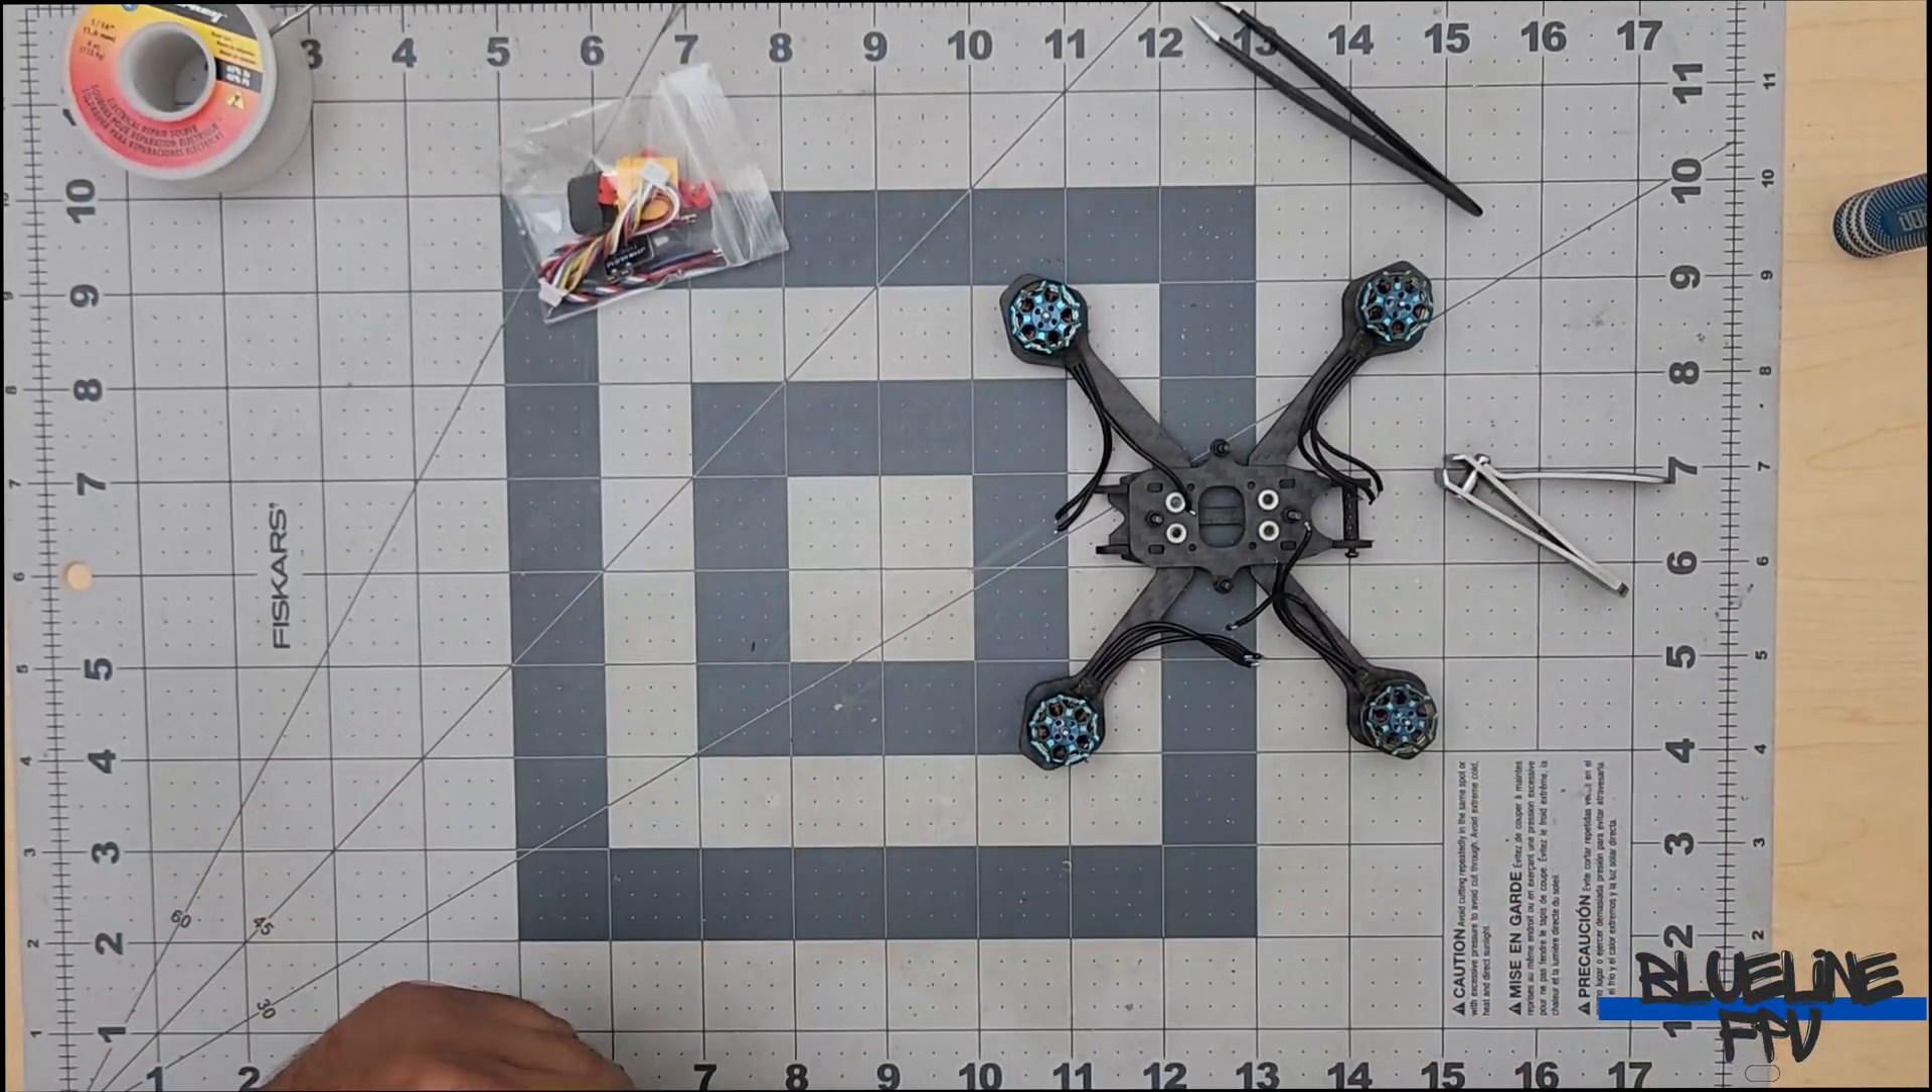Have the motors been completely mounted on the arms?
Yes.